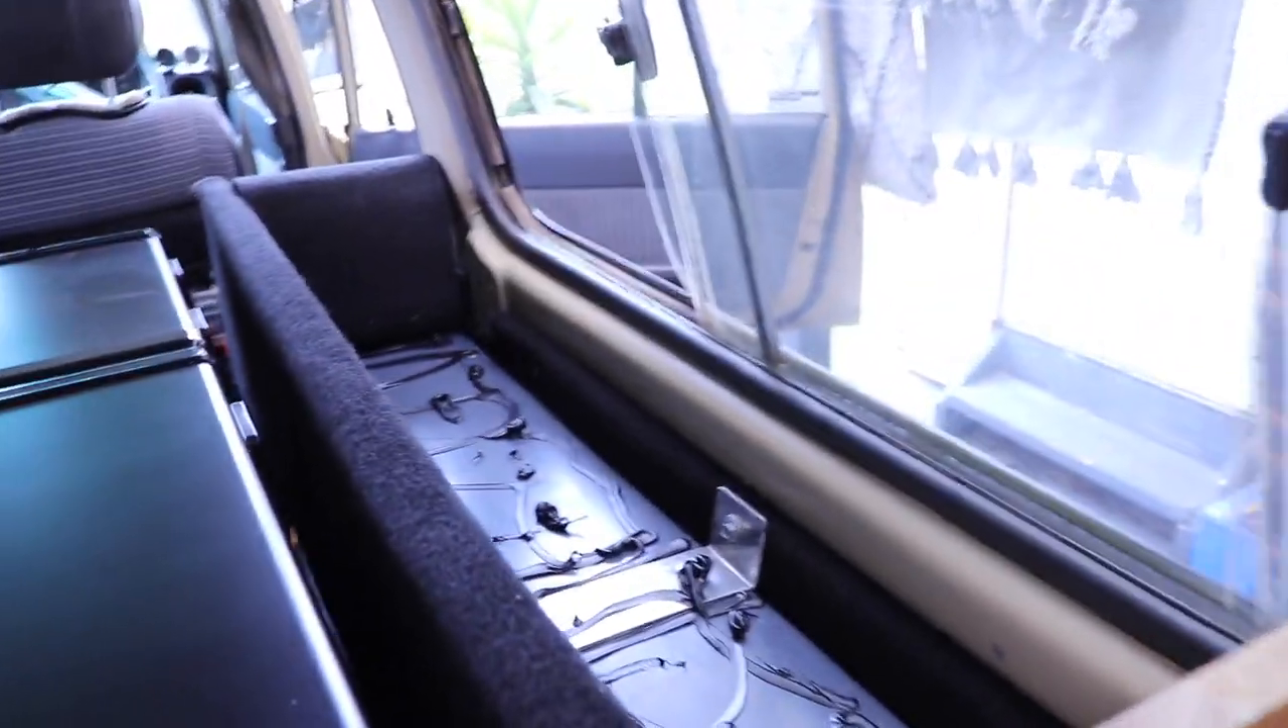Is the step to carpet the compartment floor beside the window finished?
No.